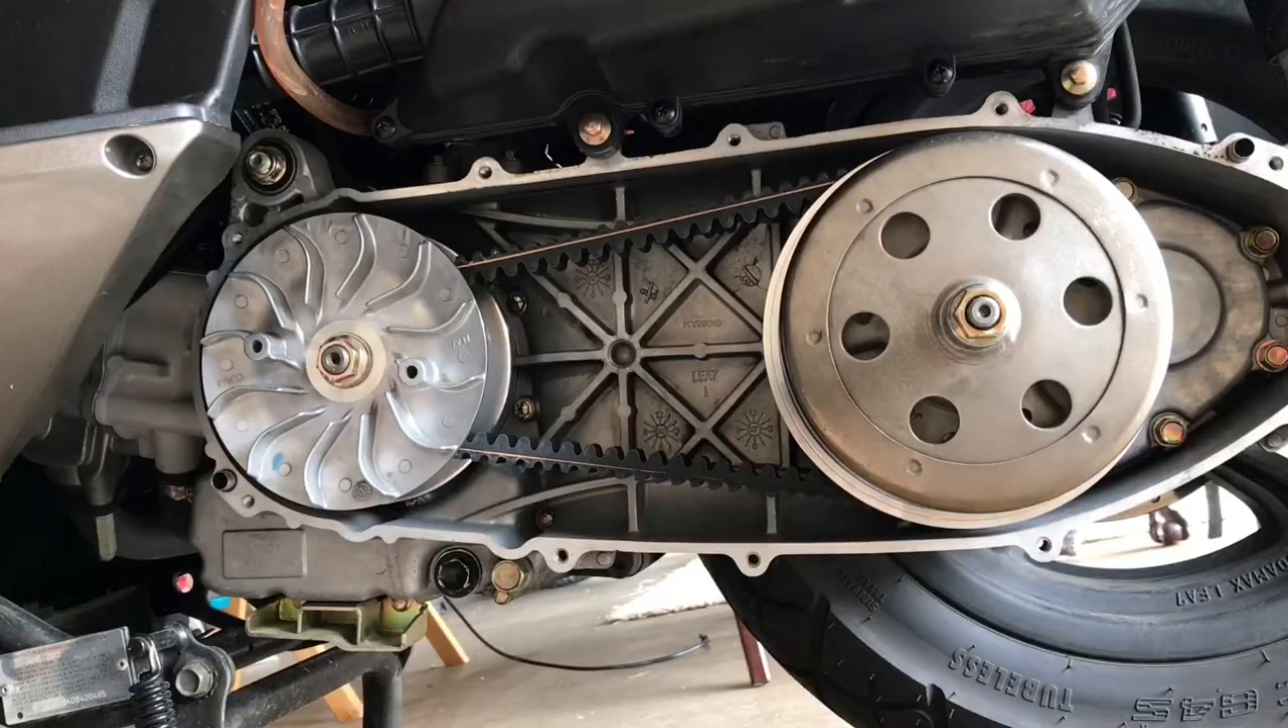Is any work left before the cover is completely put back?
Yes.